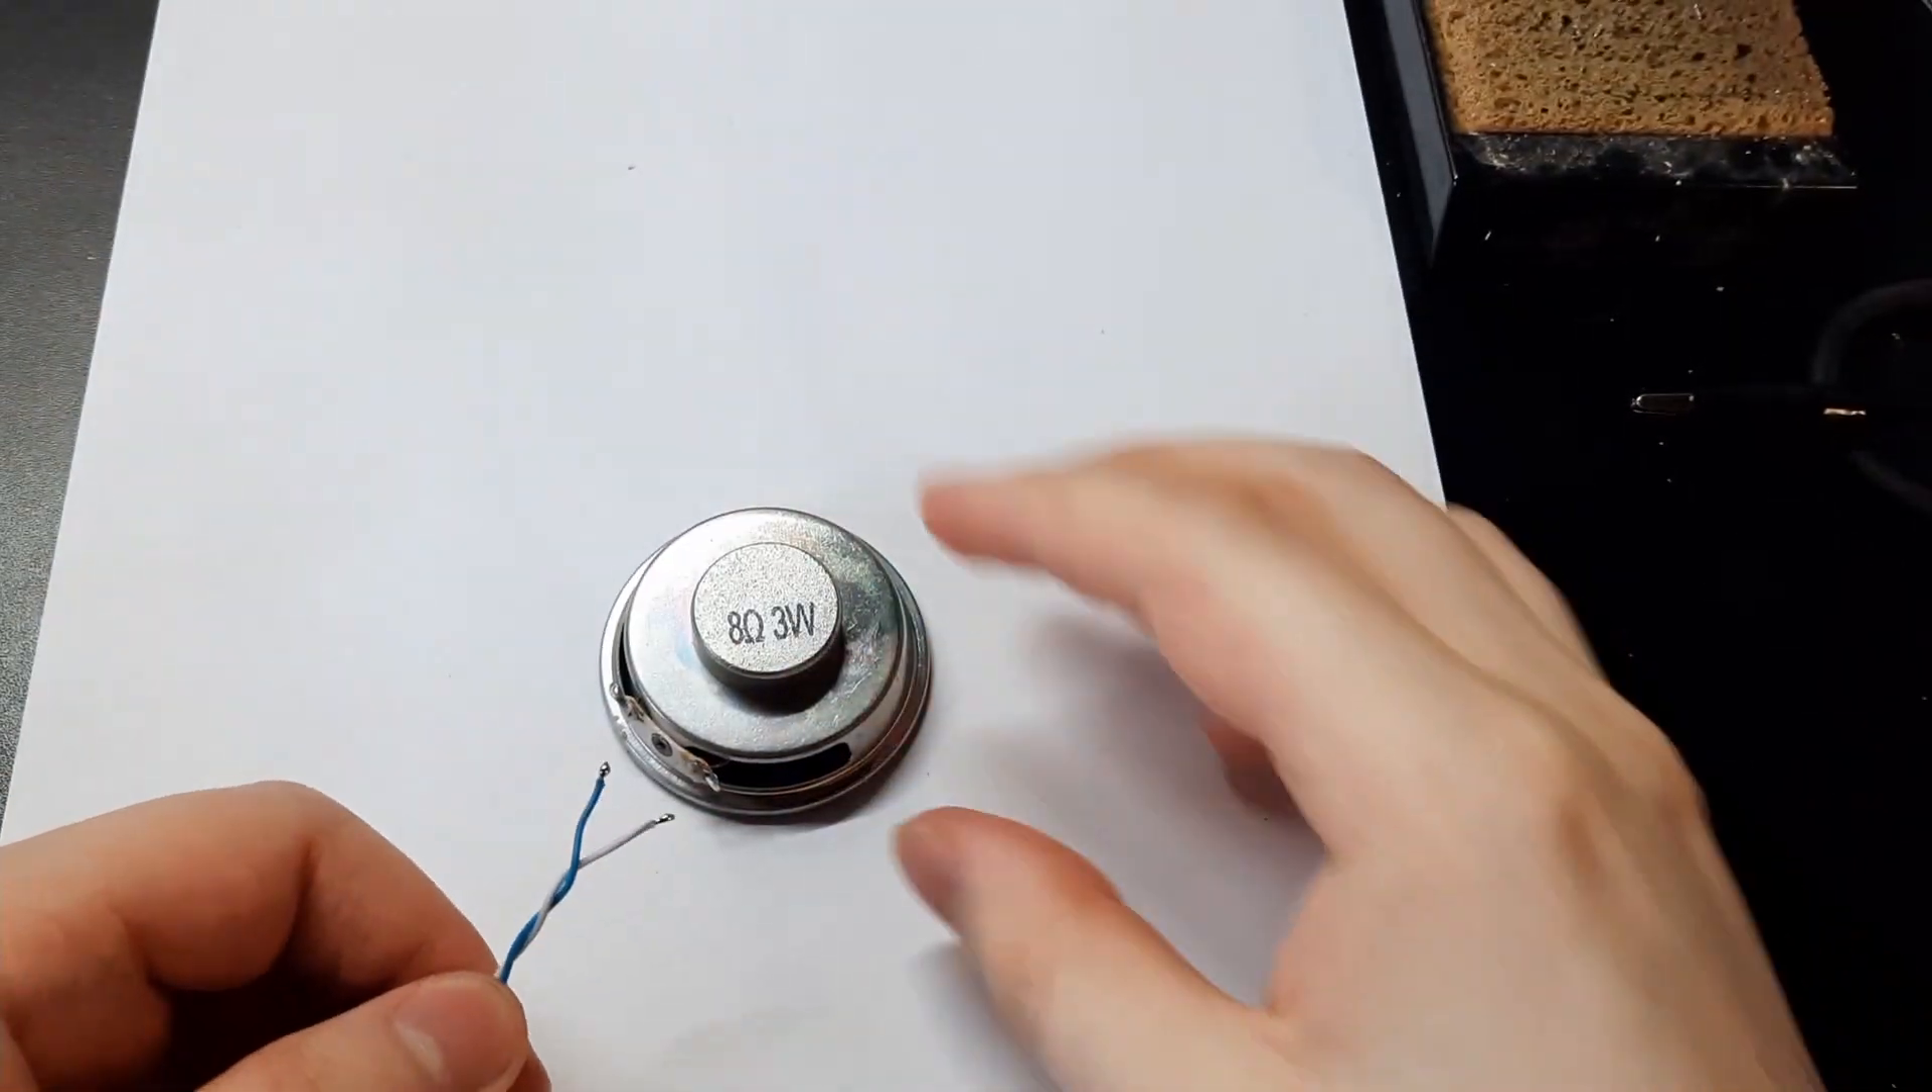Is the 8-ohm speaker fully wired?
No.